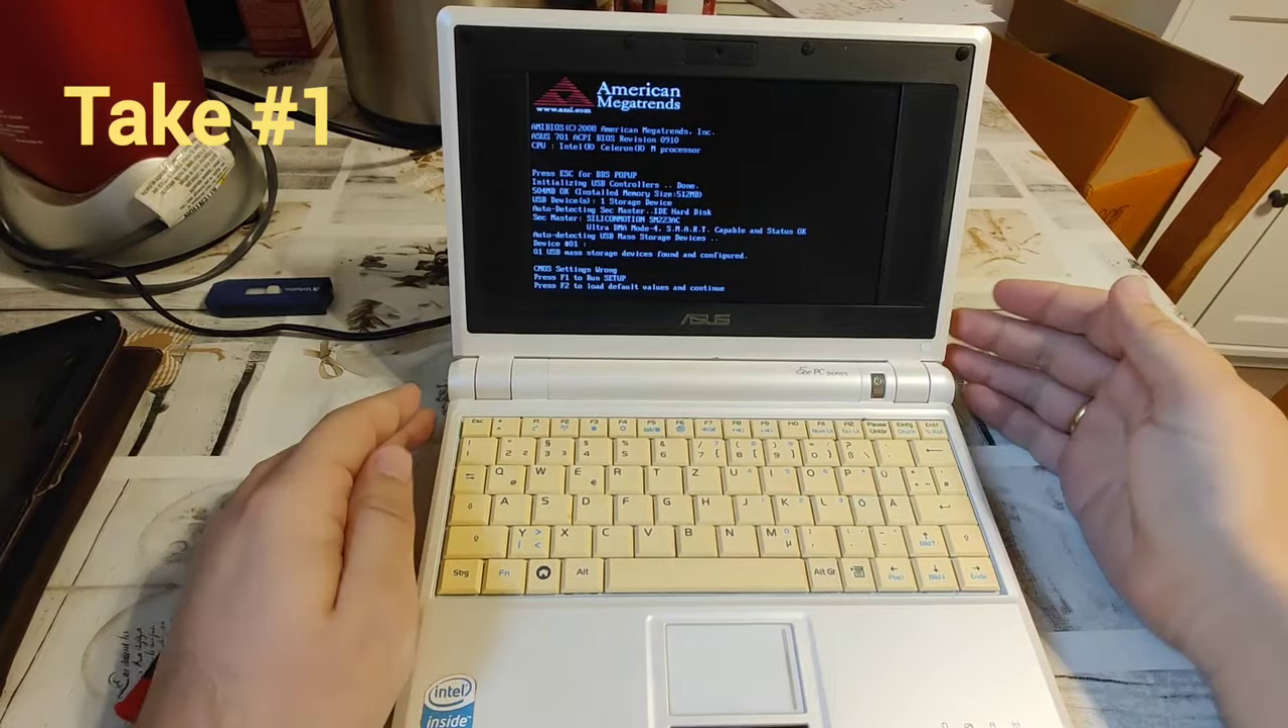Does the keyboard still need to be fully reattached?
No.